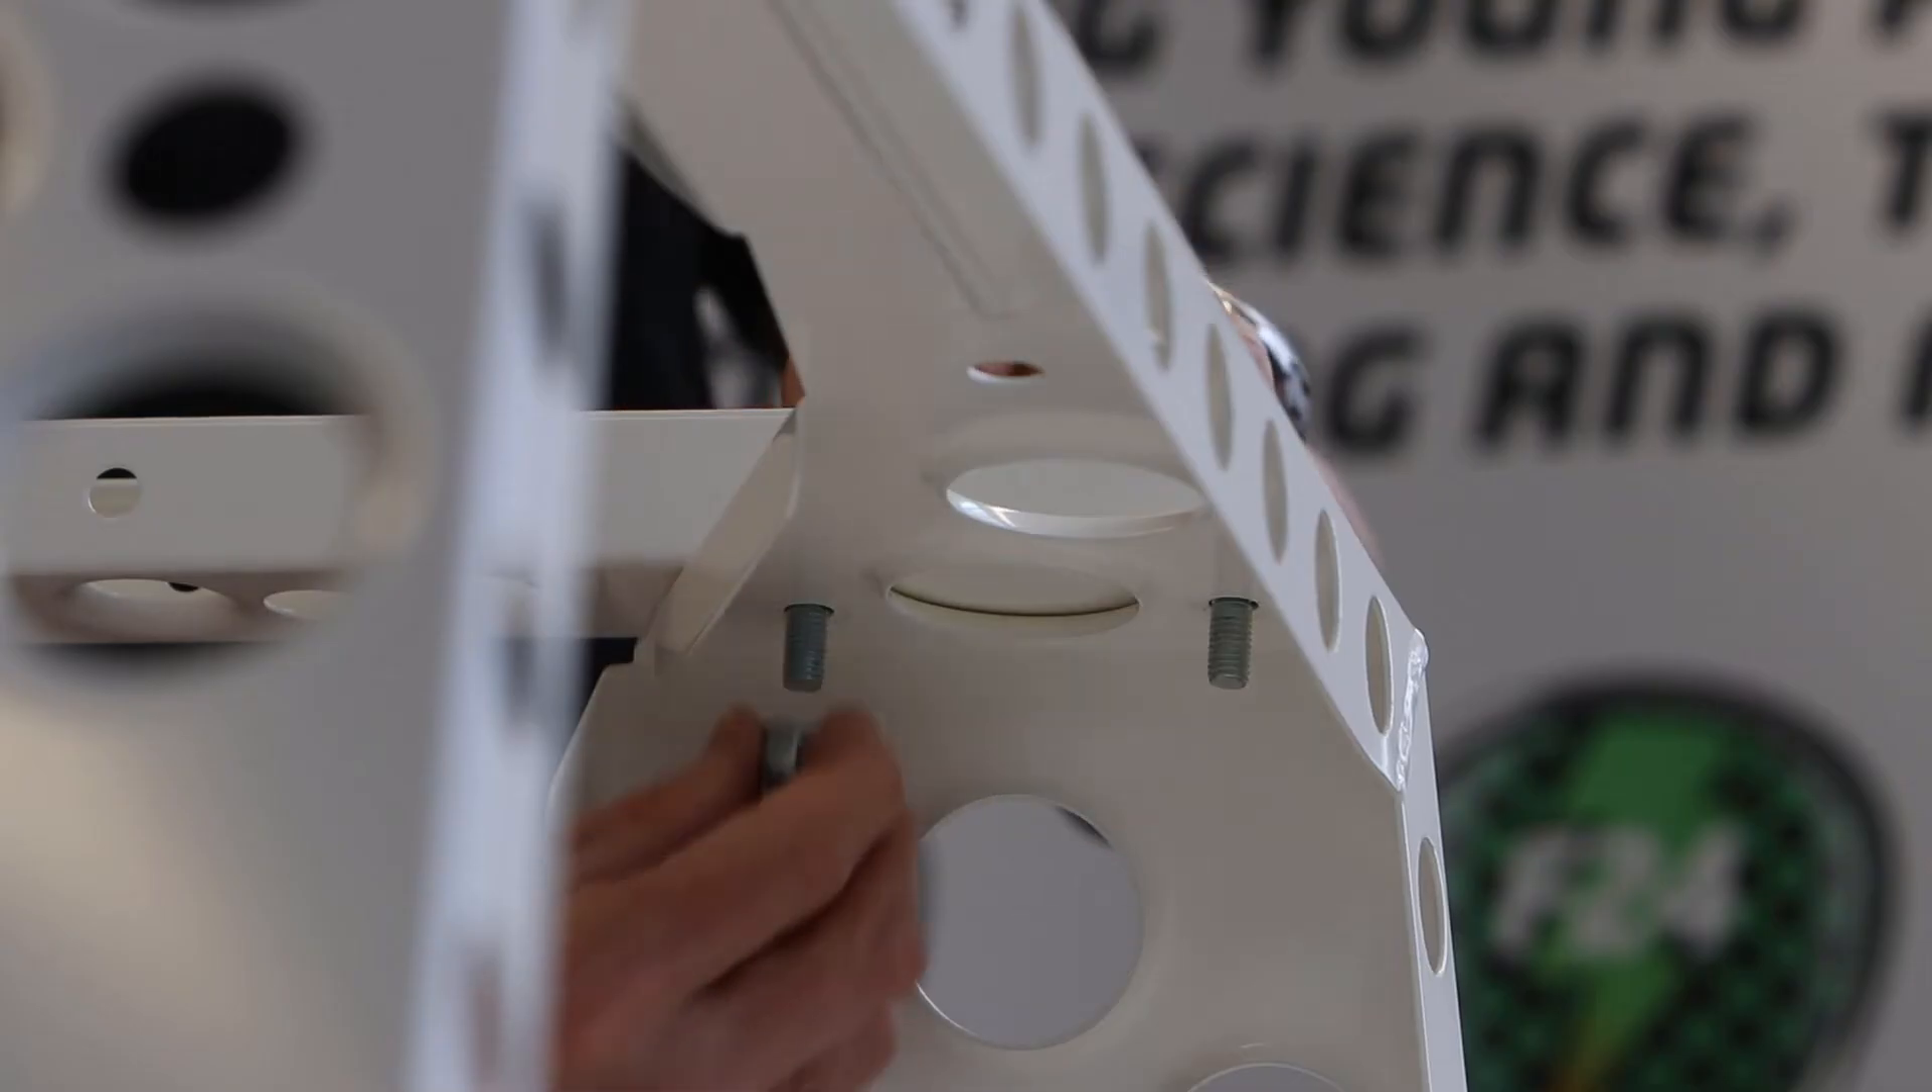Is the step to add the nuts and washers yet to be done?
Yes.